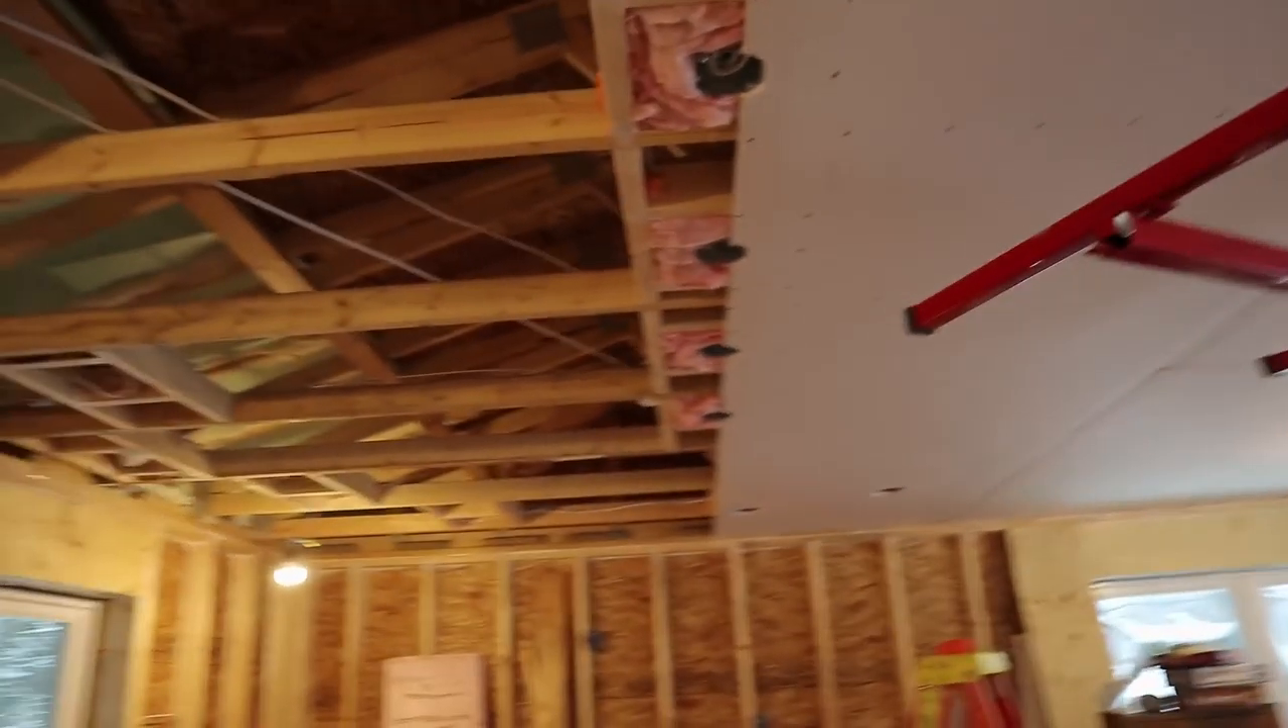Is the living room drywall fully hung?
No.